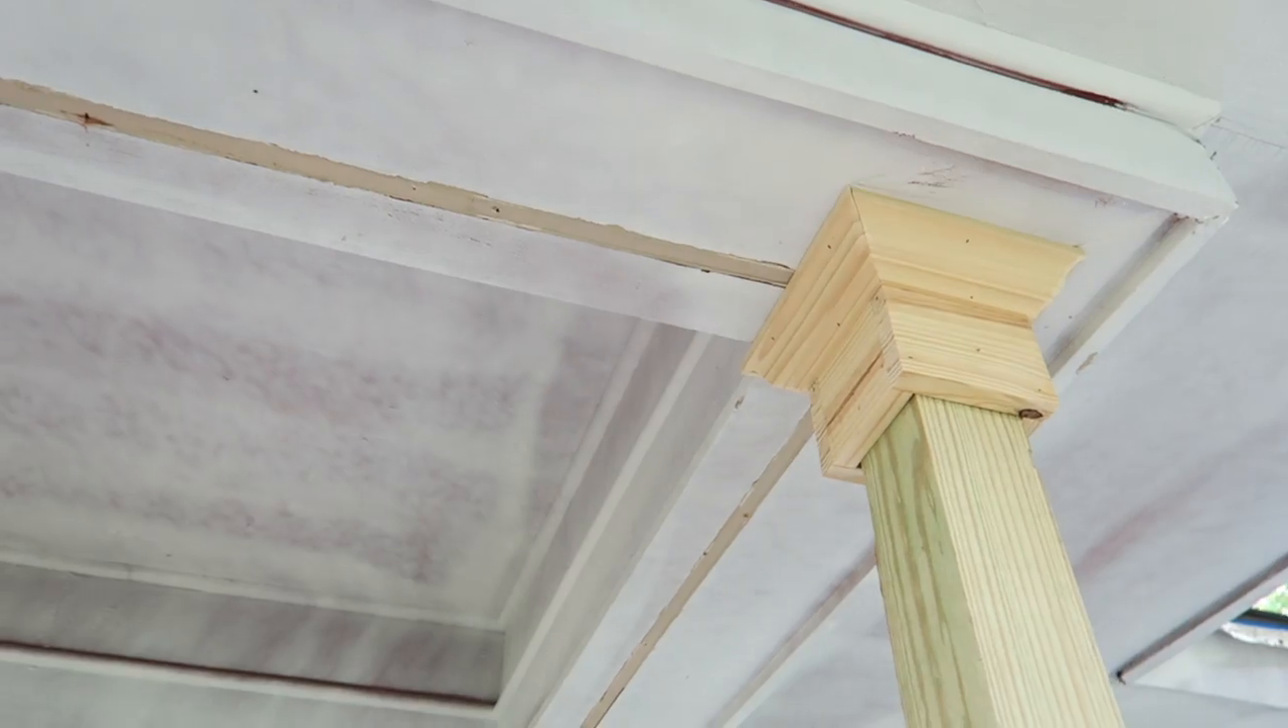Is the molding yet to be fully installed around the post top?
No.